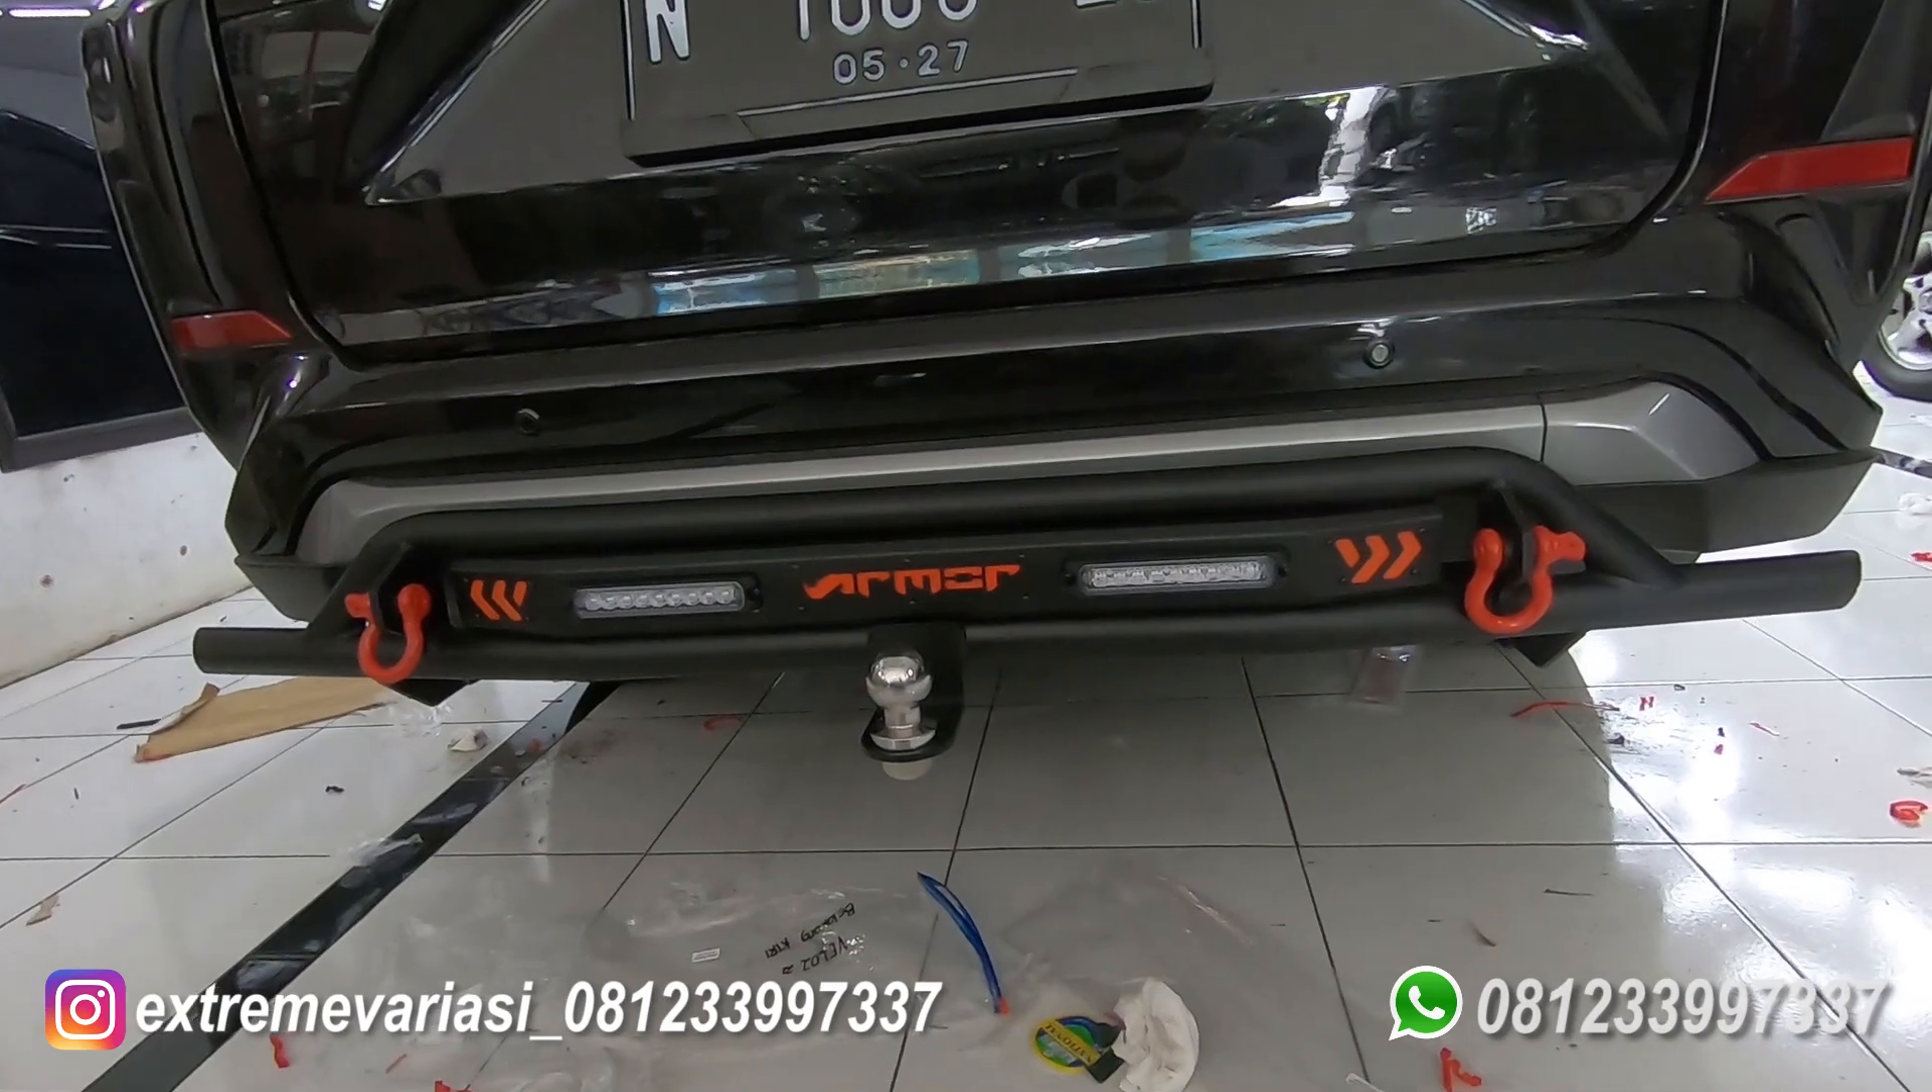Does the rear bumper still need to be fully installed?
No.